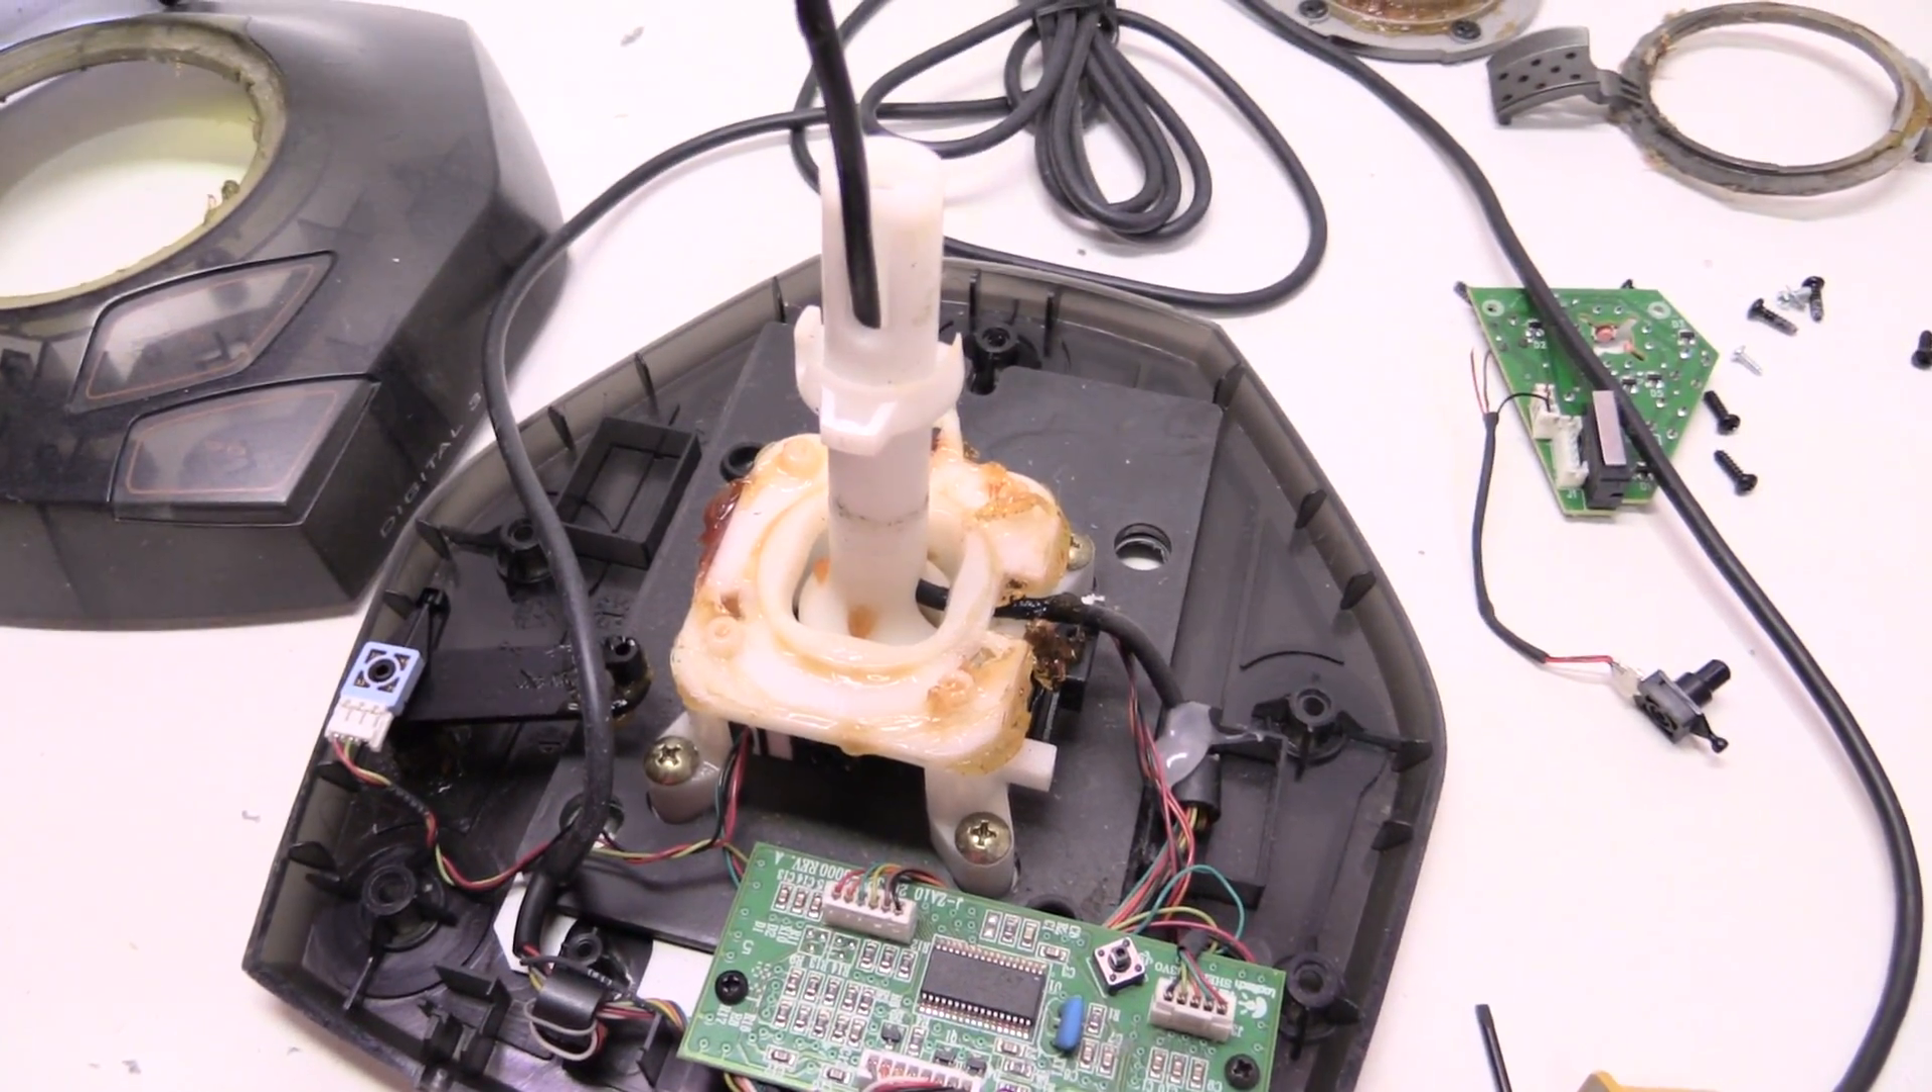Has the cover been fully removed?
Yes.